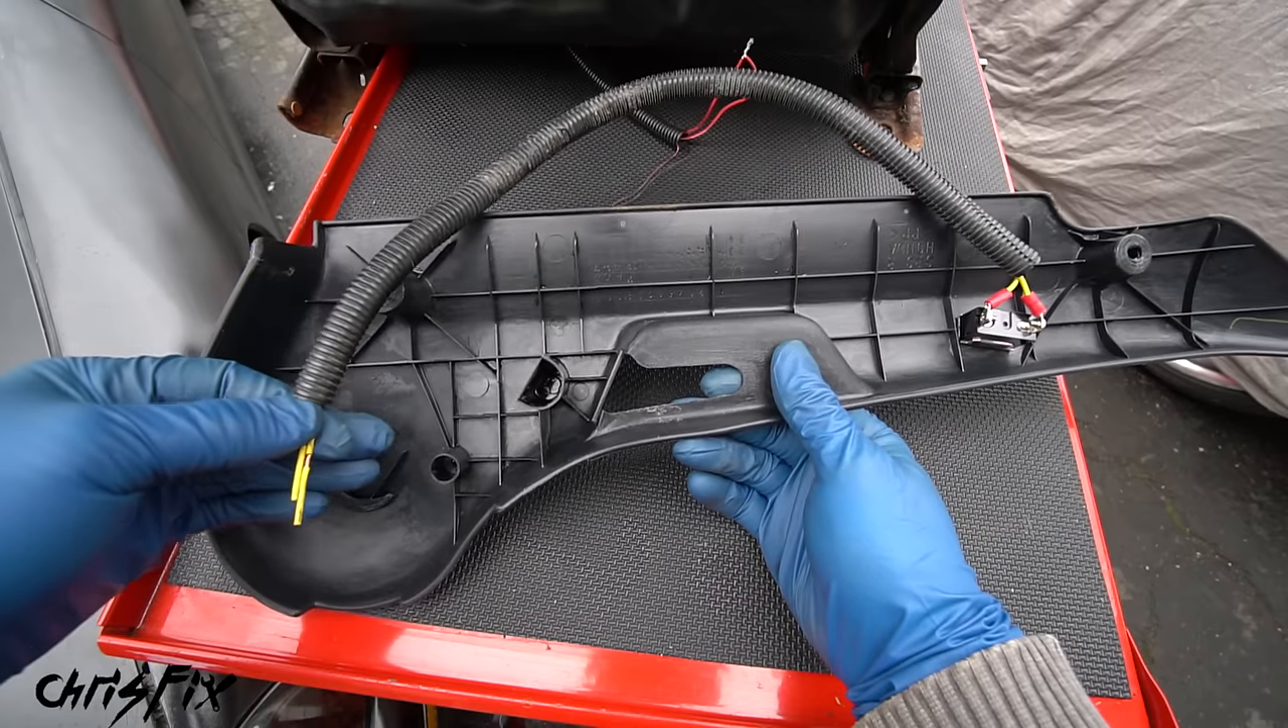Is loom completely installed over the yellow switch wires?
Yes.